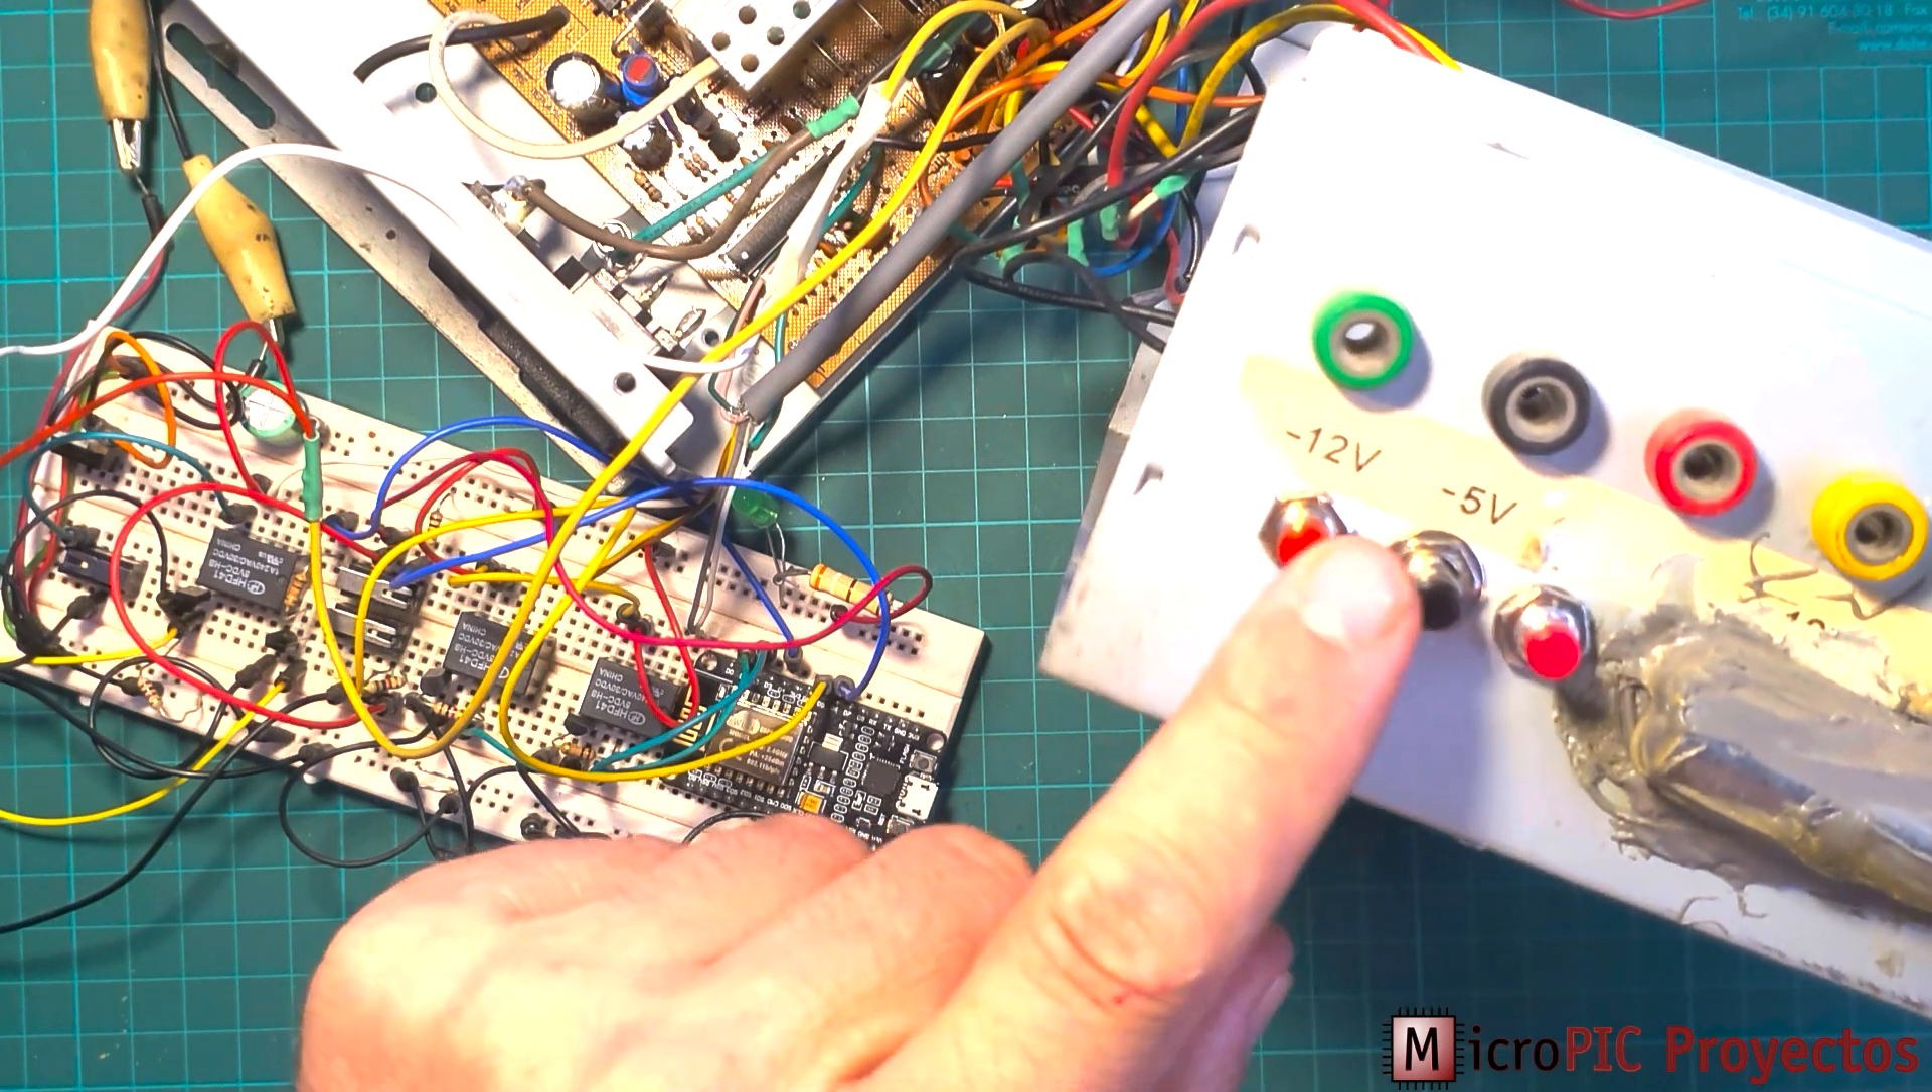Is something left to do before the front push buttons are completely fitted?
No.